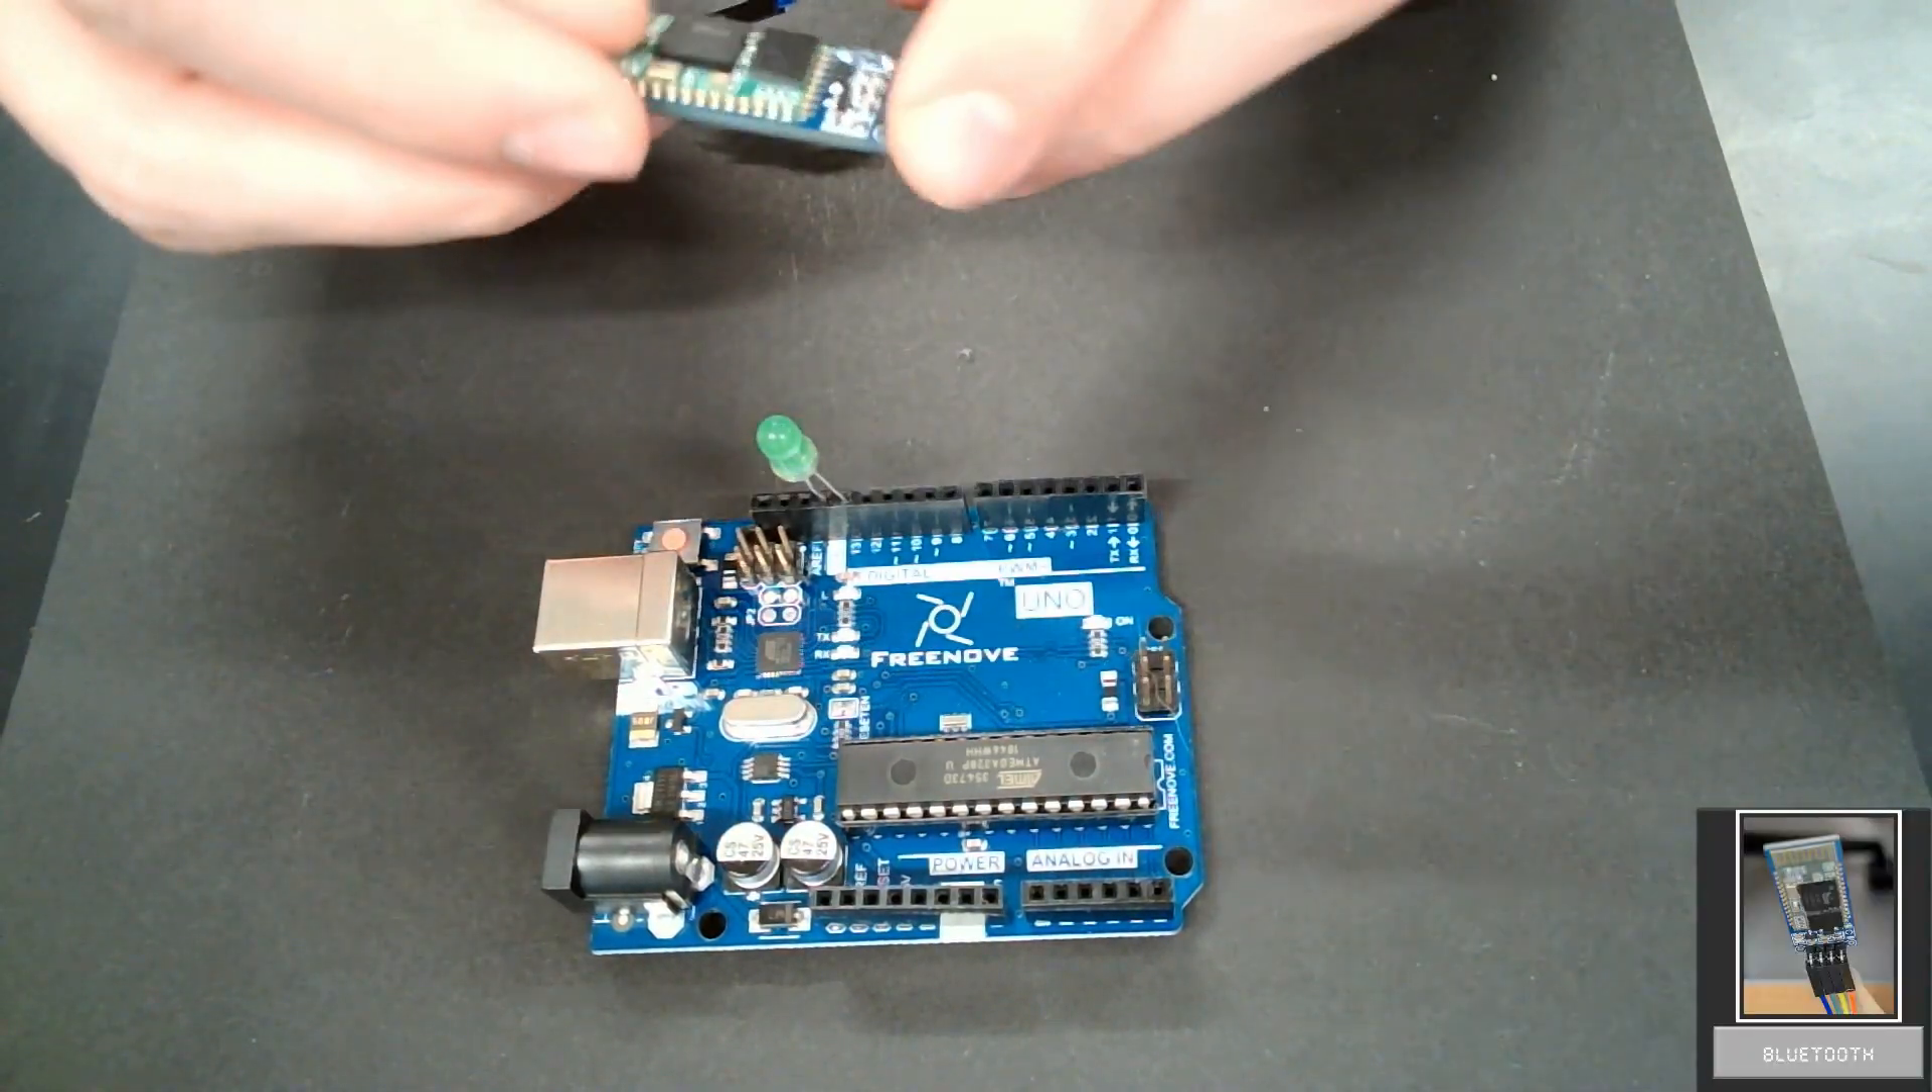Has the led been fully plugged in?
Yes.